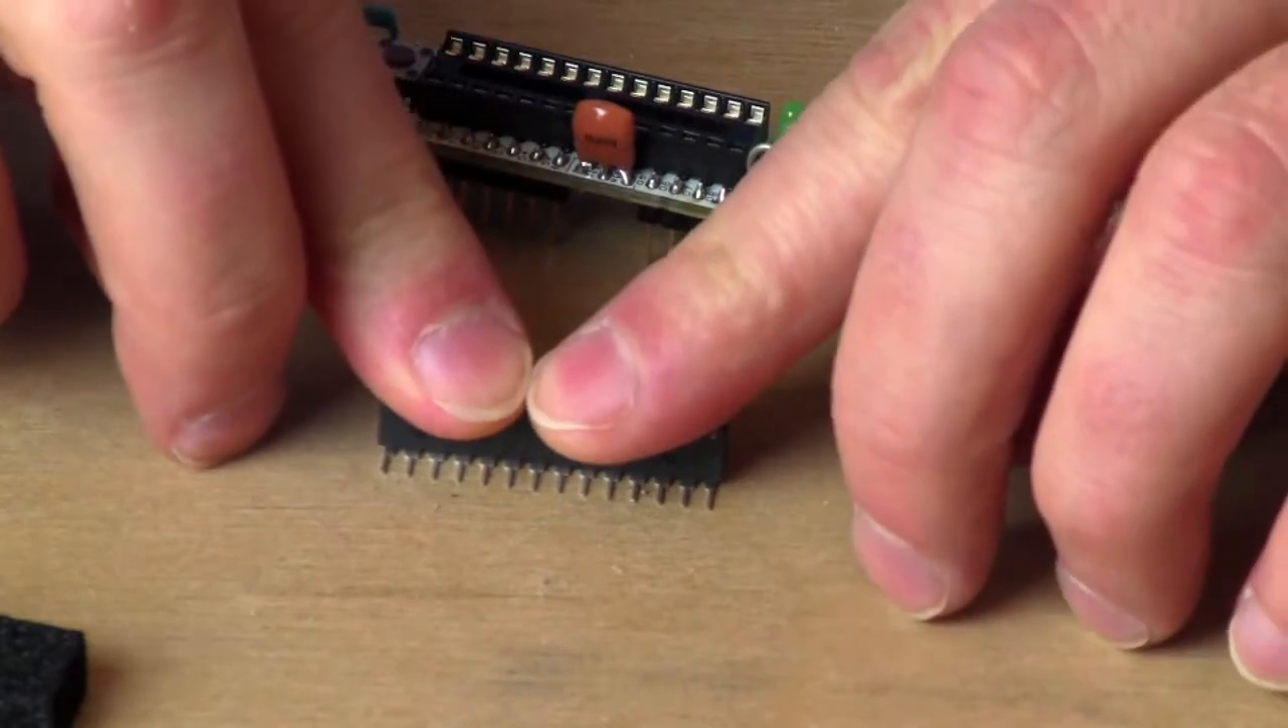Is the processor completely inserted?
No.